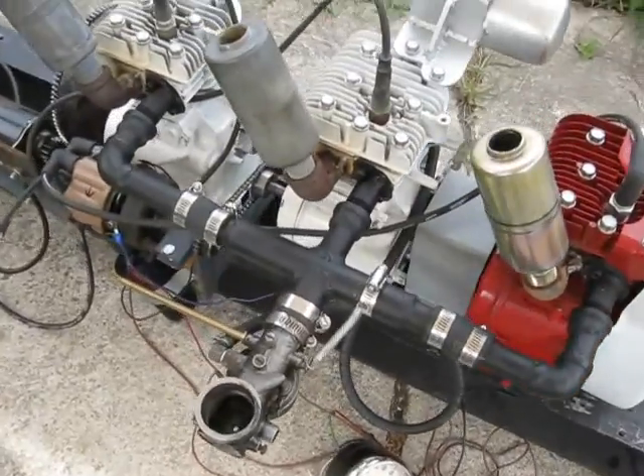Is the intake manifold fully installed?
Yes.